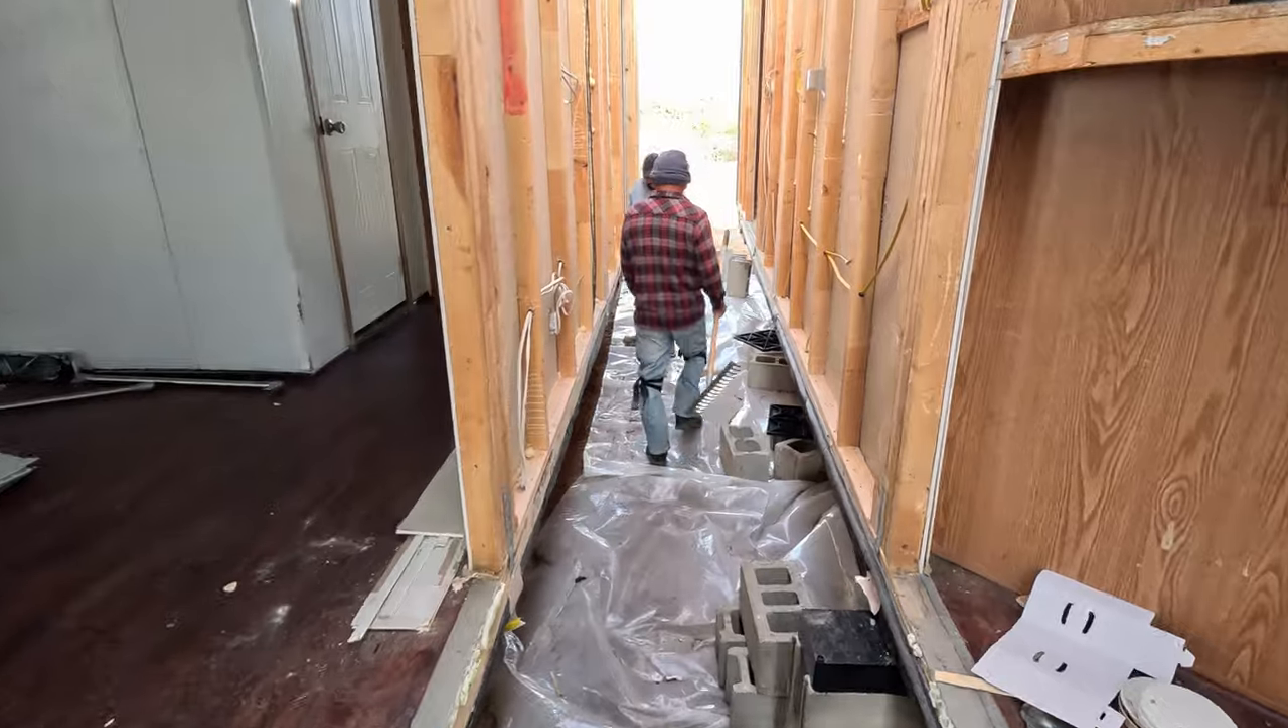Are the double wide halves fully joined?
No.